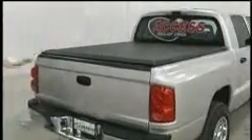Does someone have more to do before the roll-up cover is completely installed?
No.